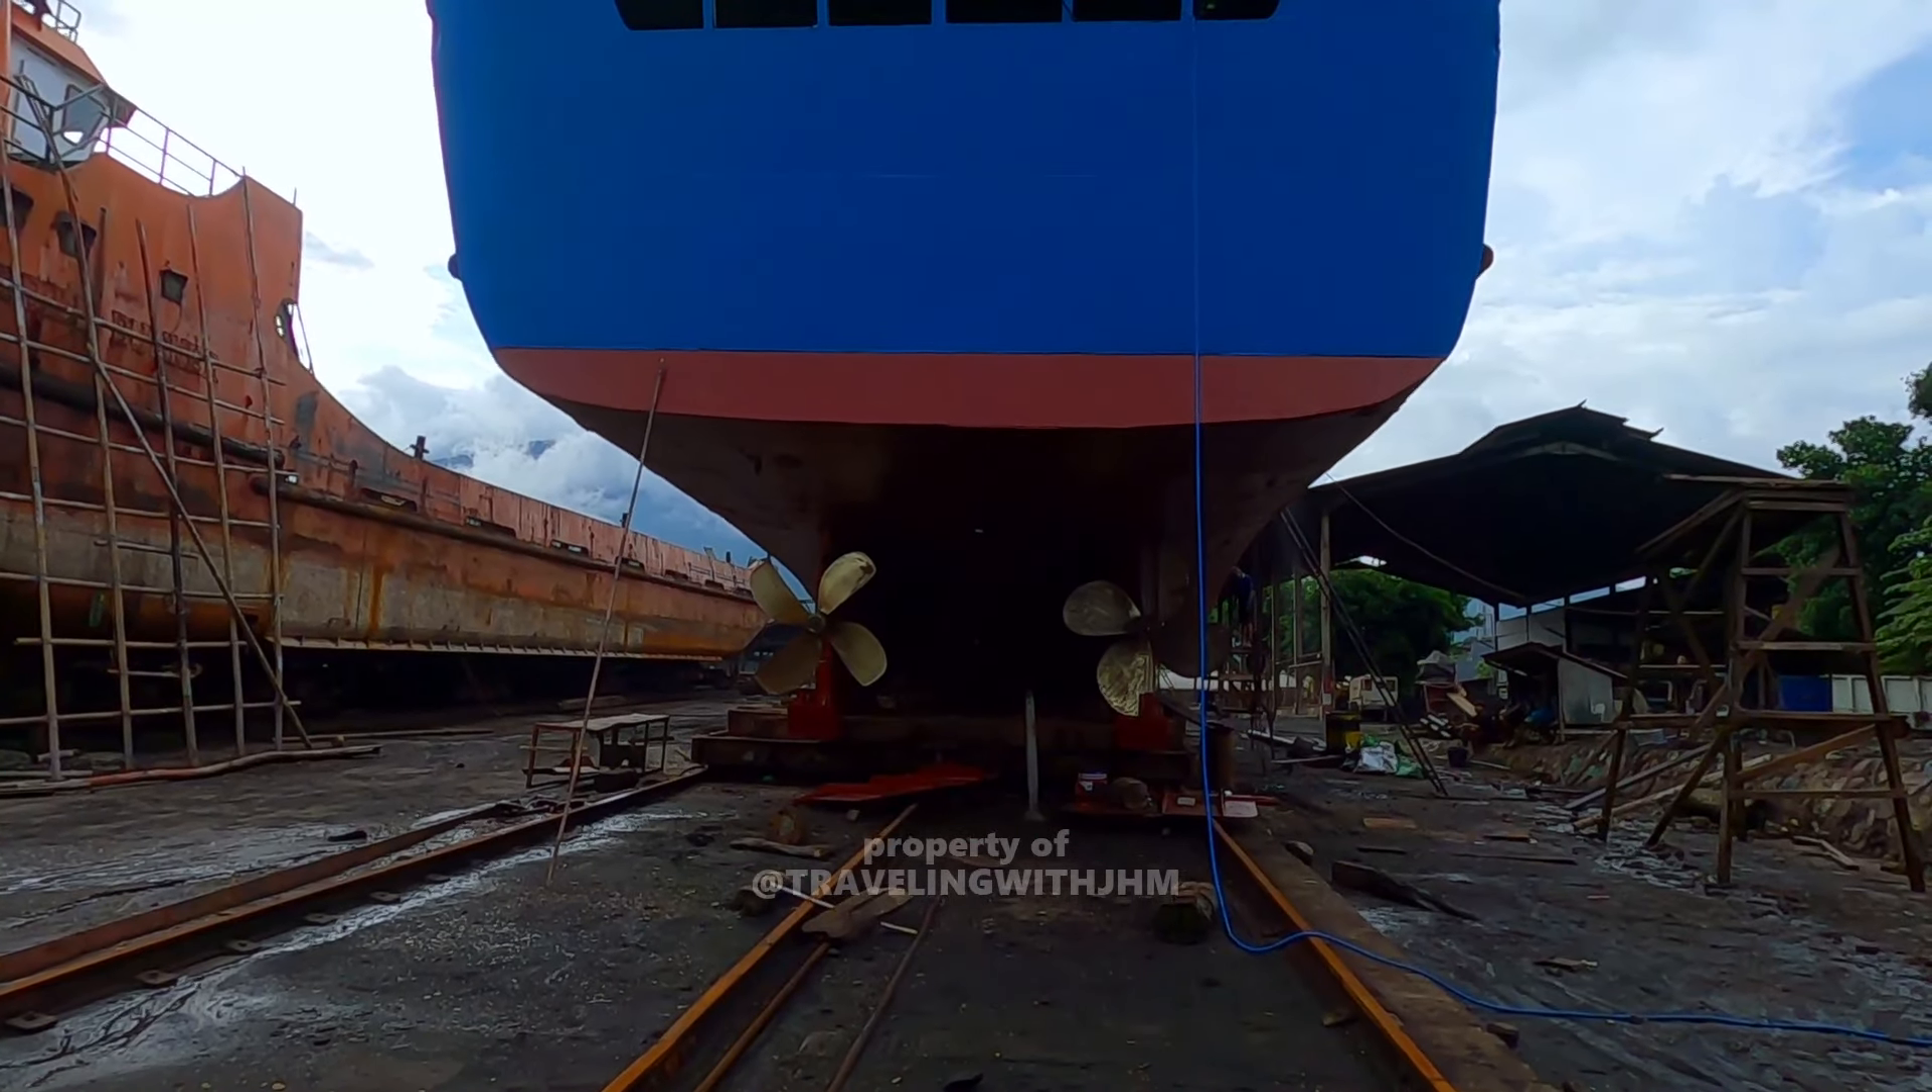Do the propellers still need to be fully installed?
No.